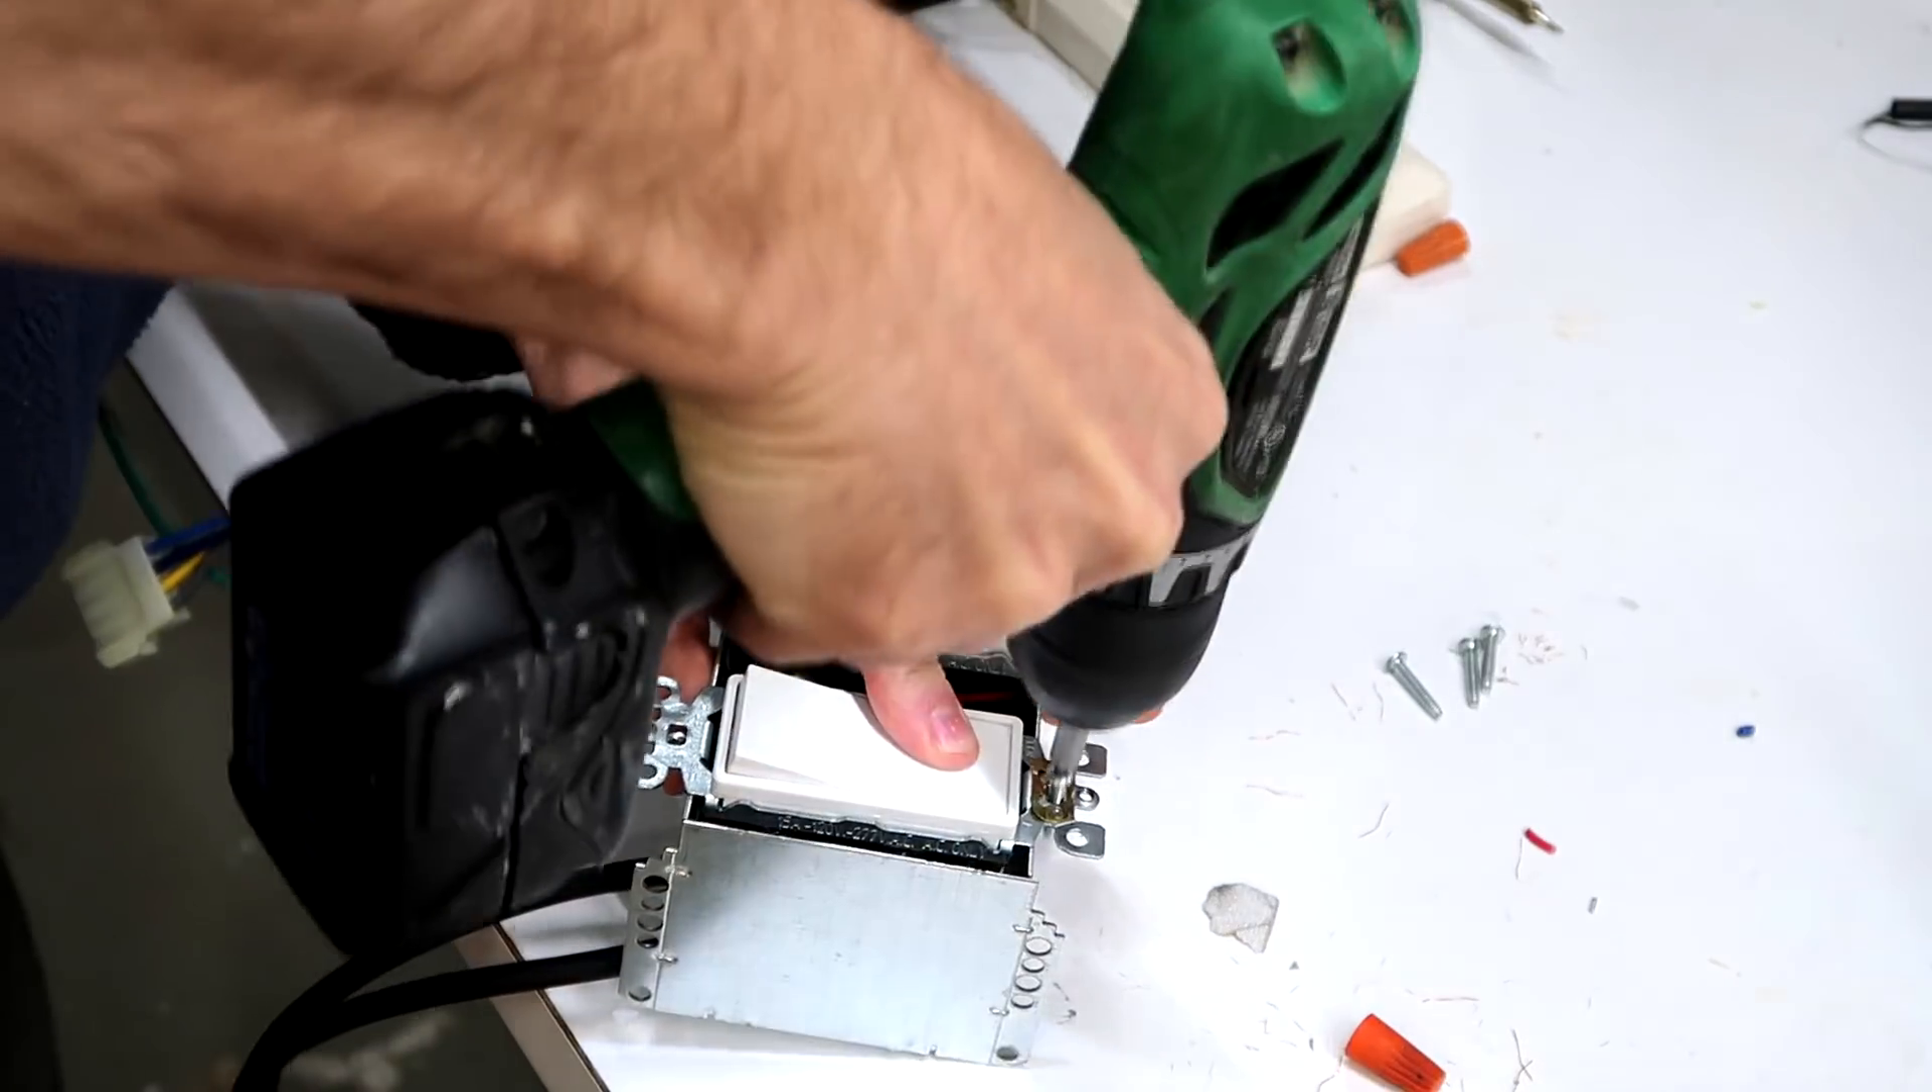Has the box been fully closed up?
No.